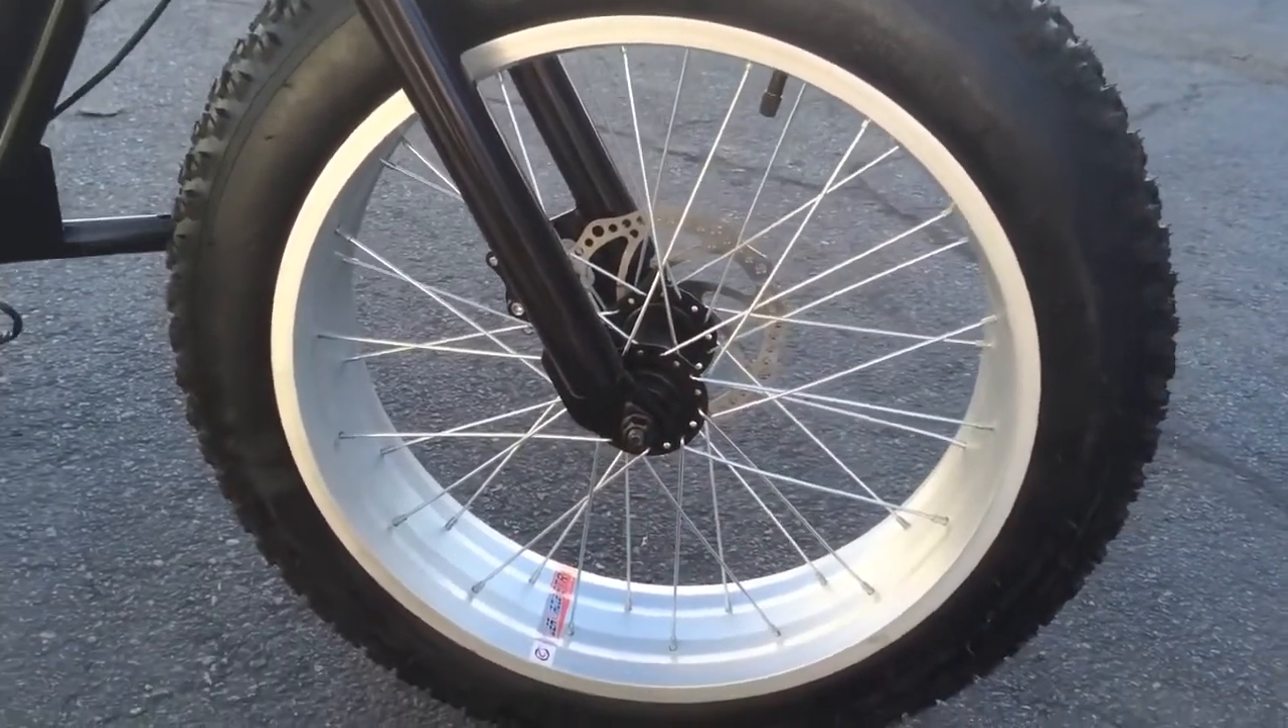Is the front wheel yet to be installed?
No.